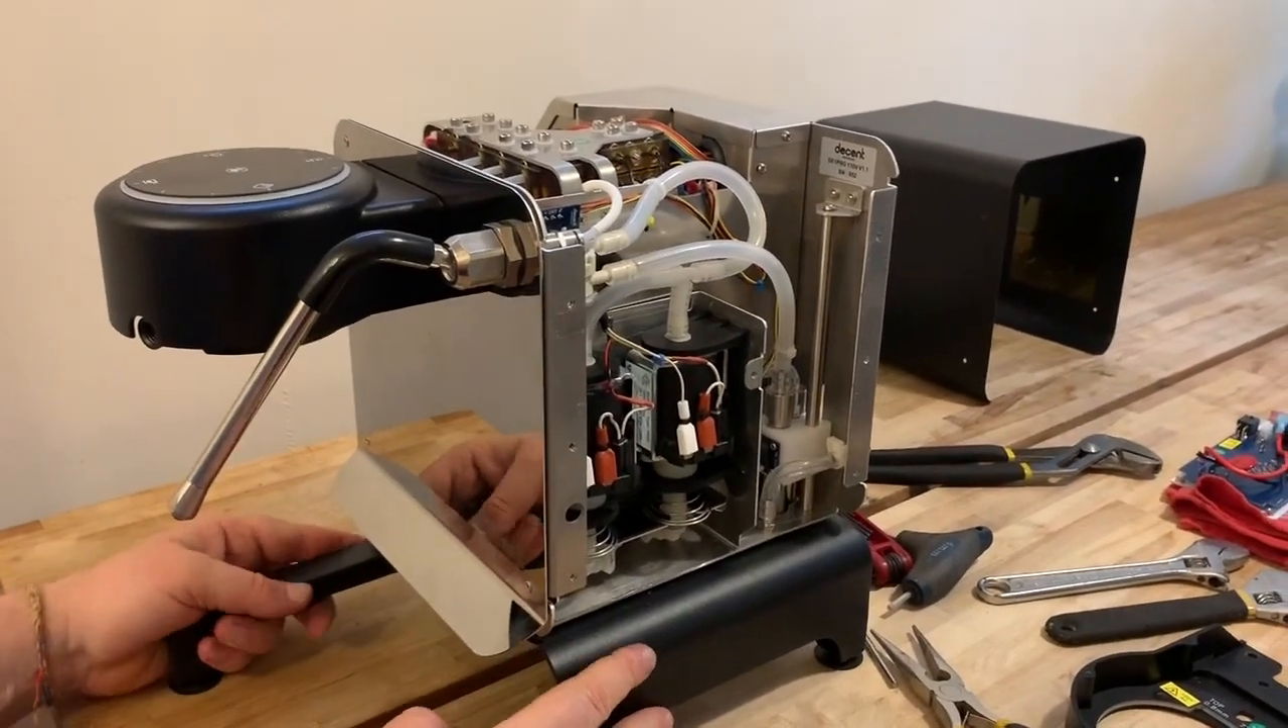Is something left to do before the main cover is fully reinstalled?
Yes.